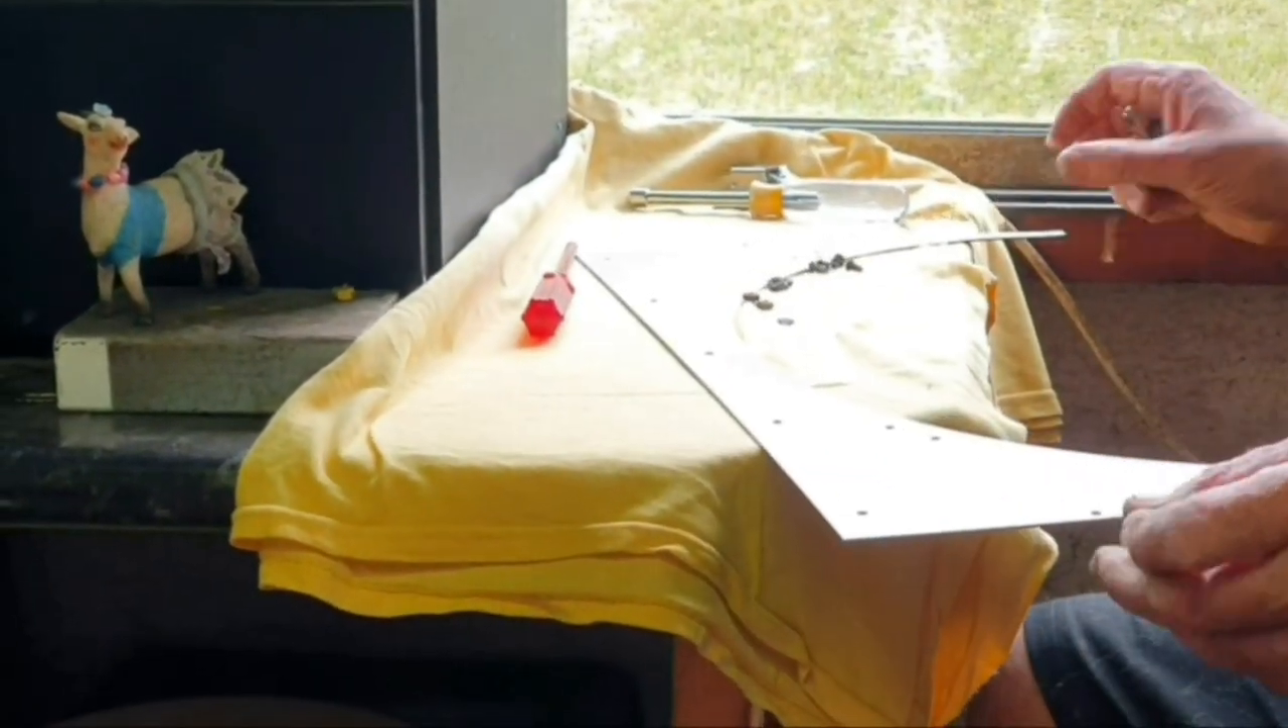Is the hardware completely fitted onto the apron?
No.